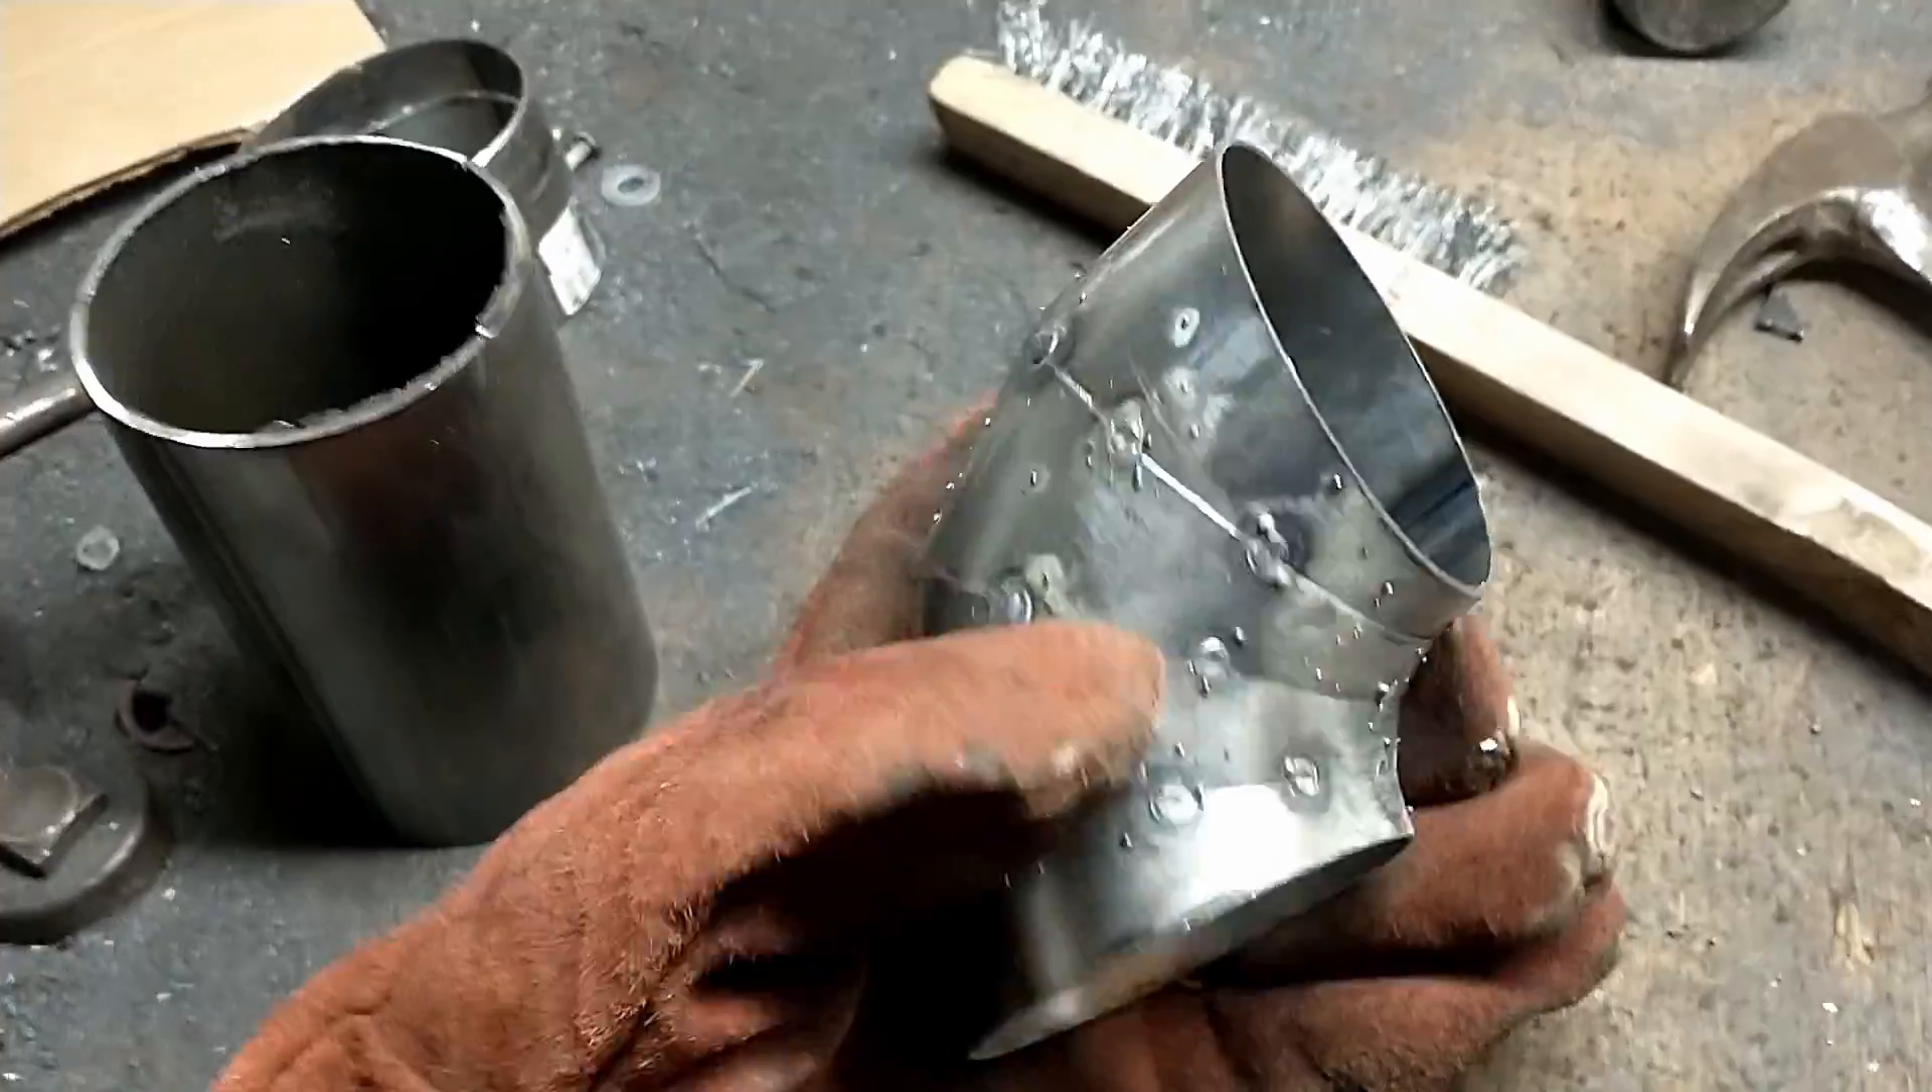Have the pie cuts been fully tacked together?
Yes.